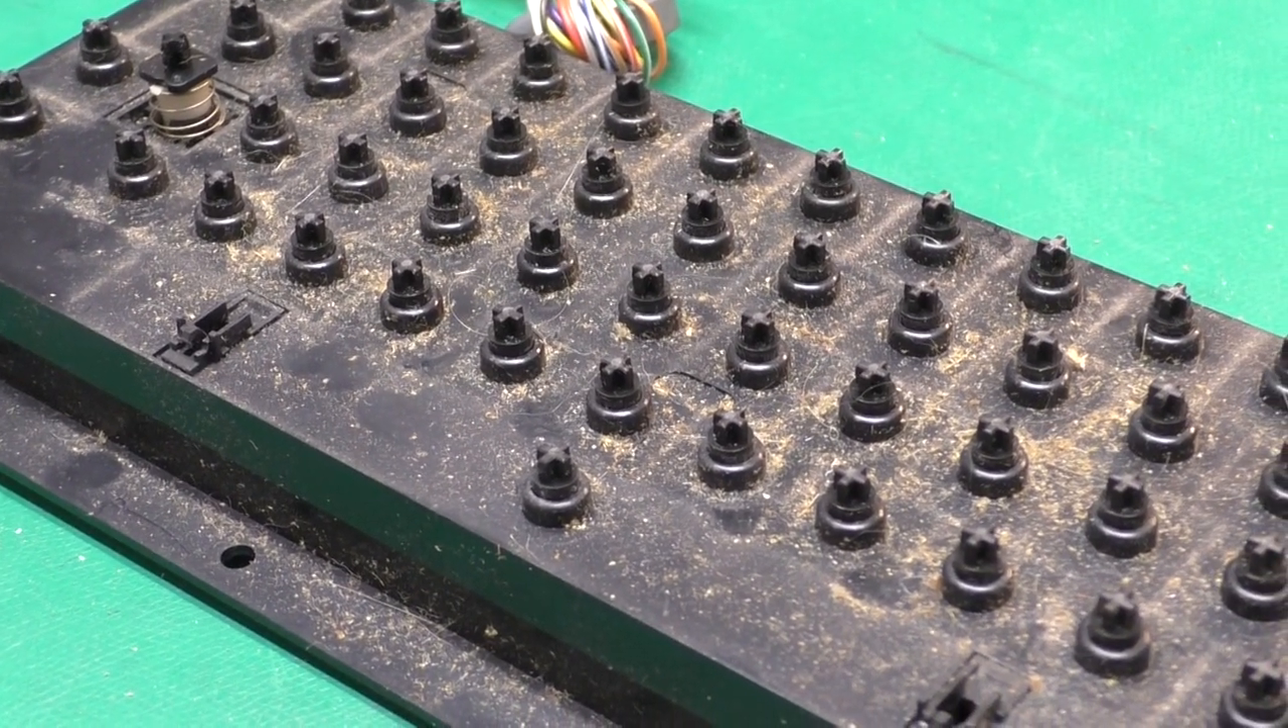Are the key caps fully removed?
Yes.